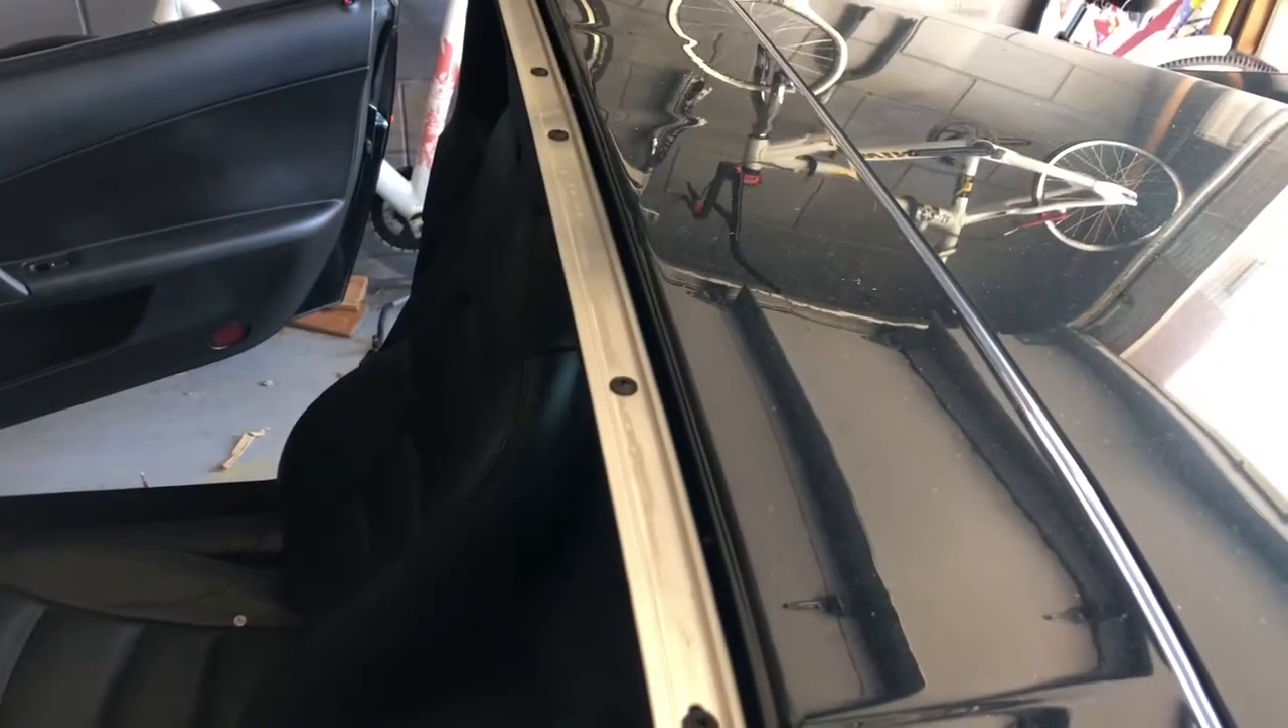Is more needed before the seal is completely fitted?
Yes.